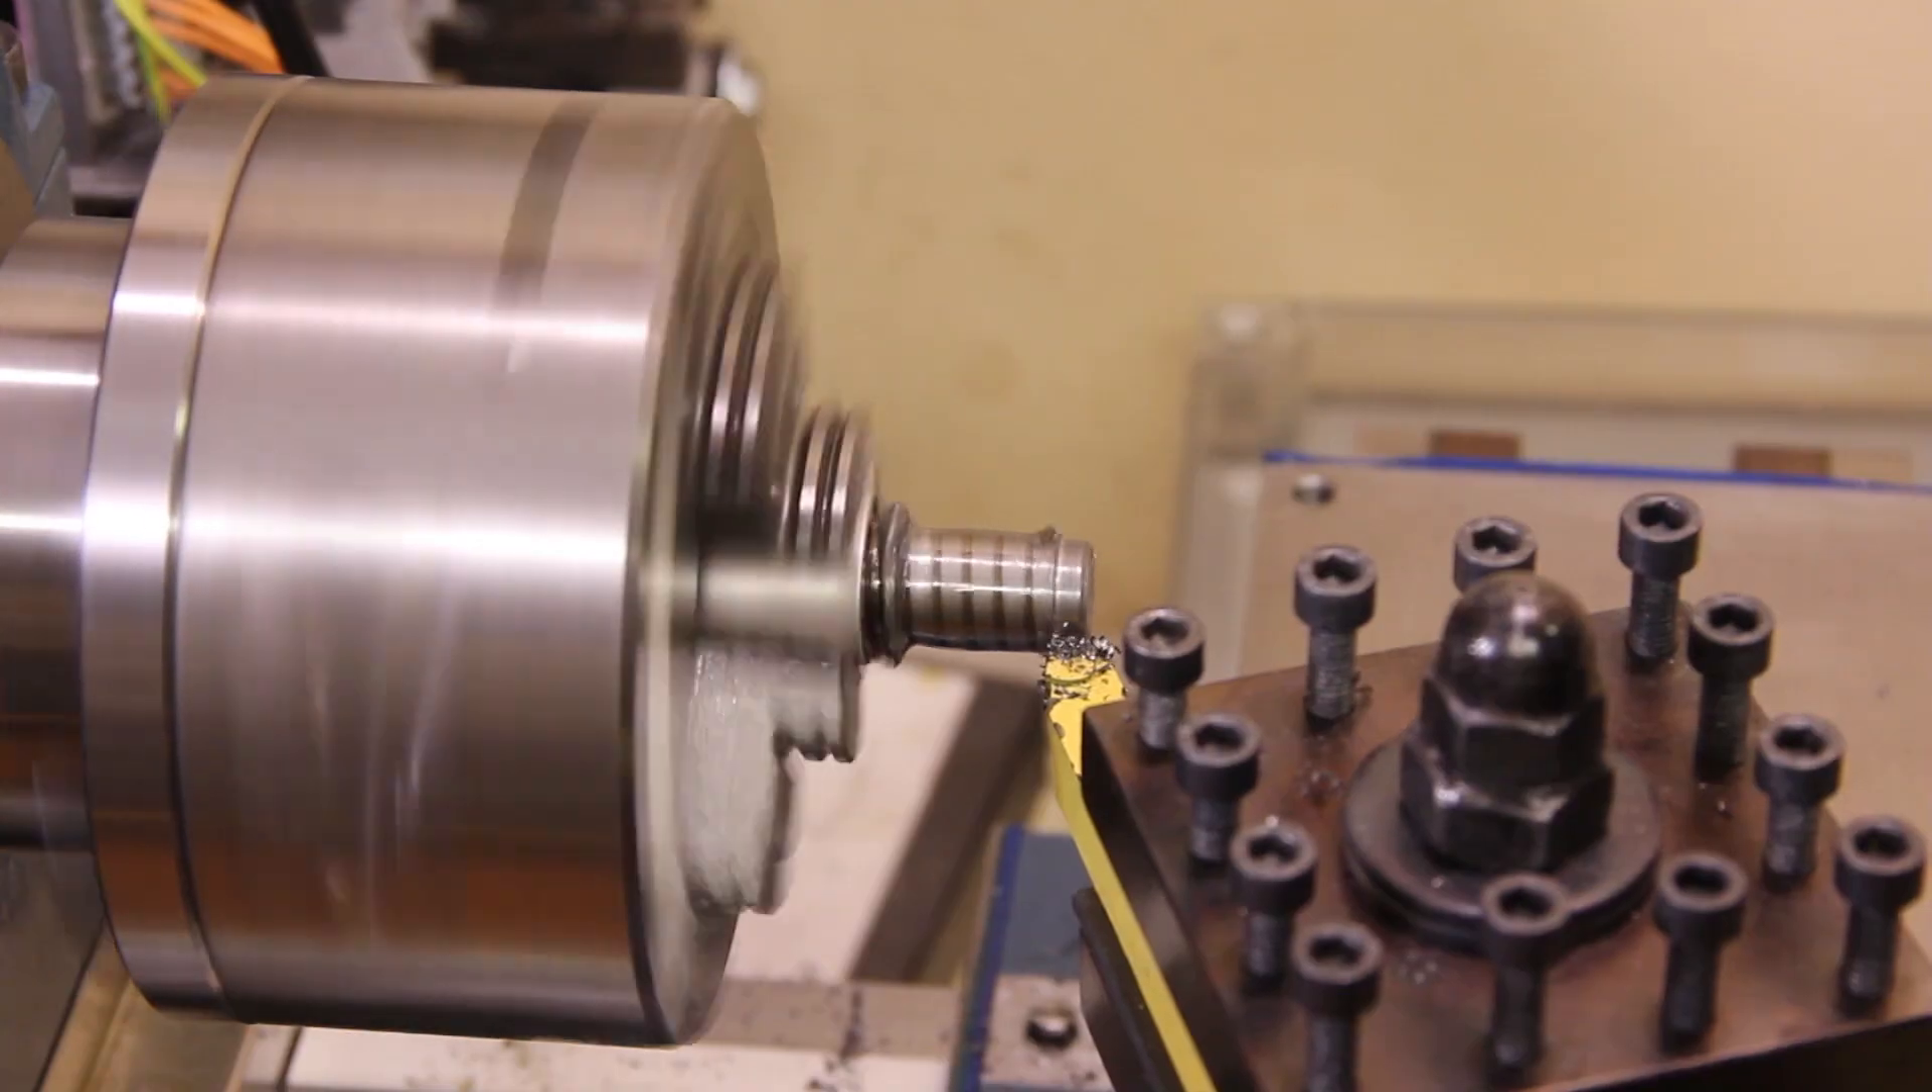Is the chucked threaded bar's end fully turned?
No.